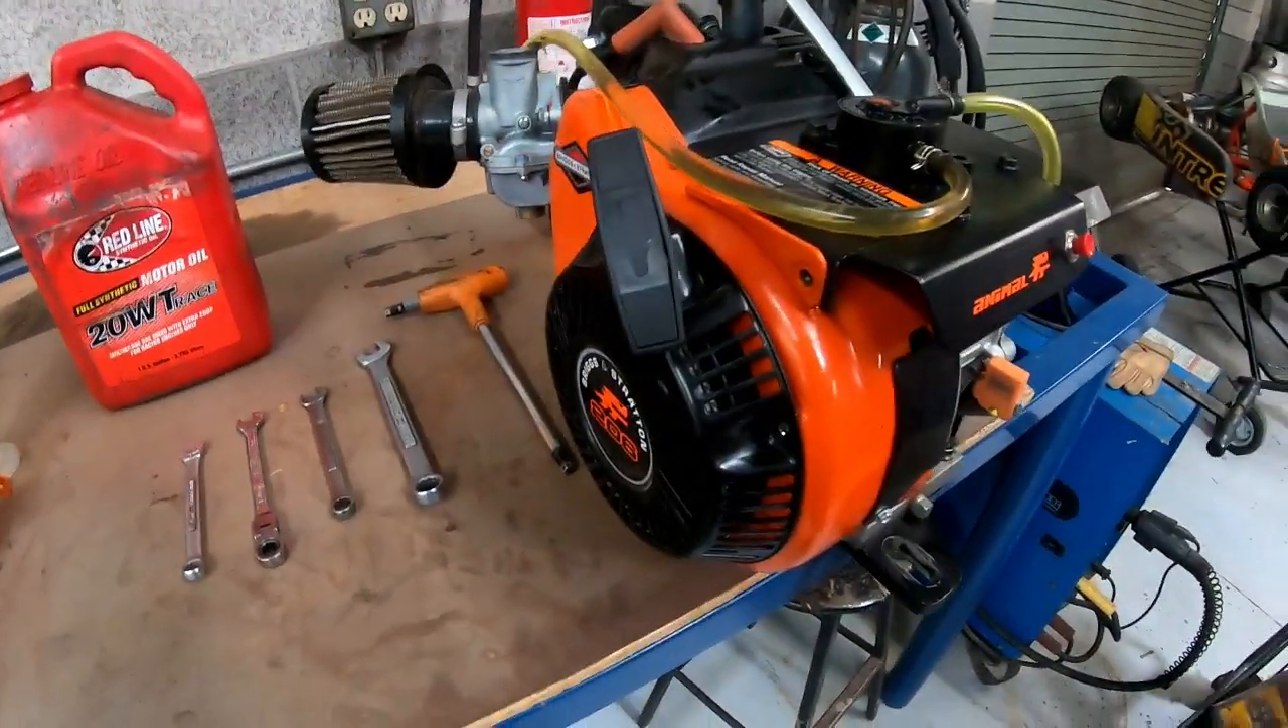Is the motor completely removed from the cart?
Yes.